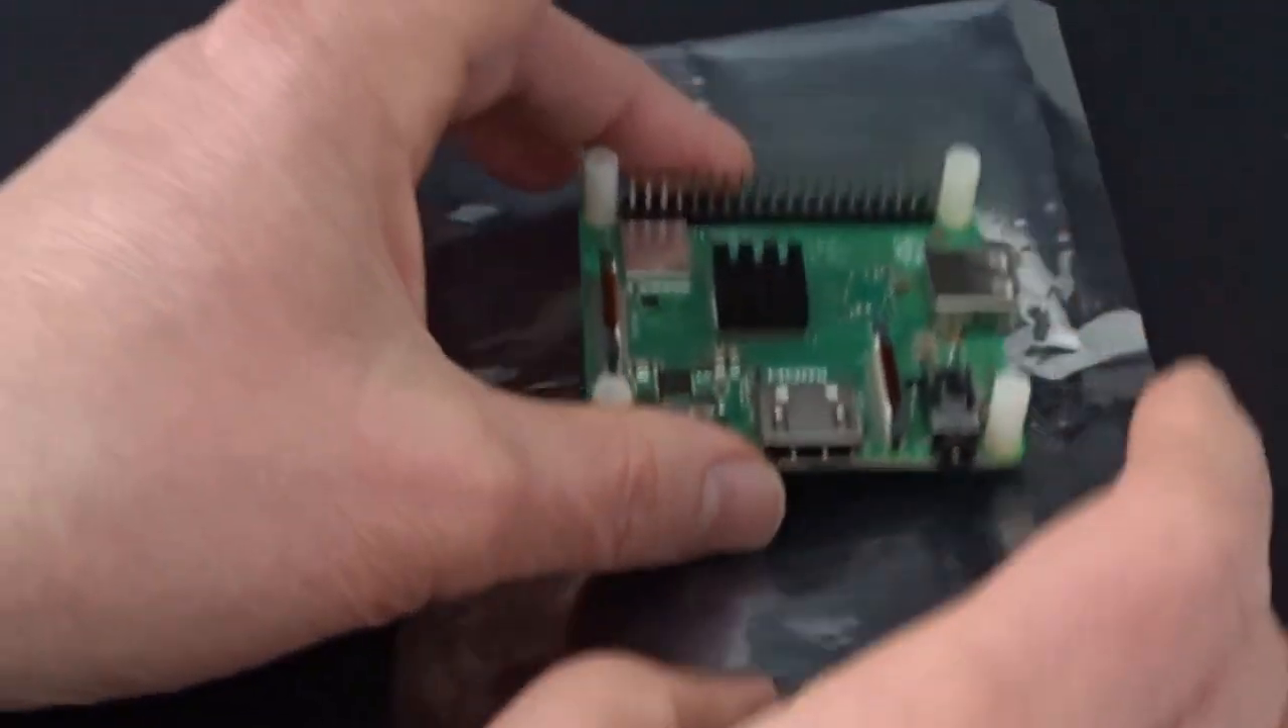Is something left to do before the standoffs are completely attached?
No.